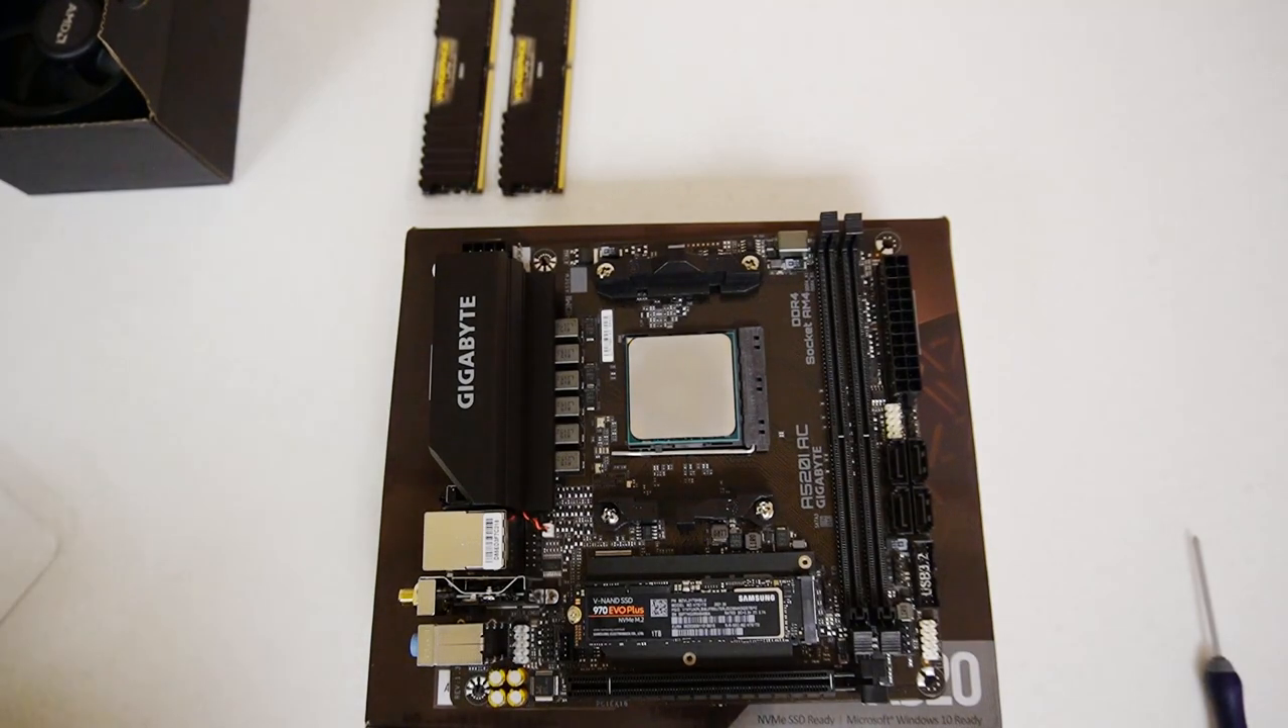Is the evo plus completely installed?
Yes.